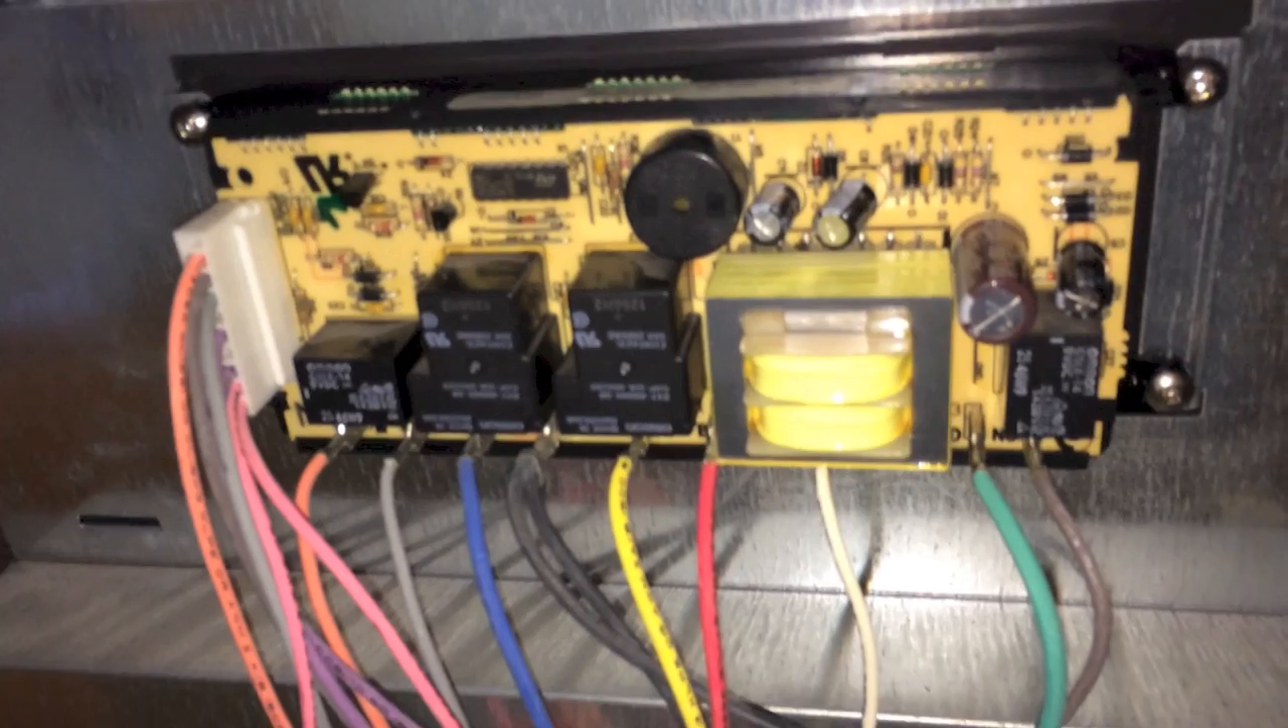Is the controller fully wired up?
Yes.